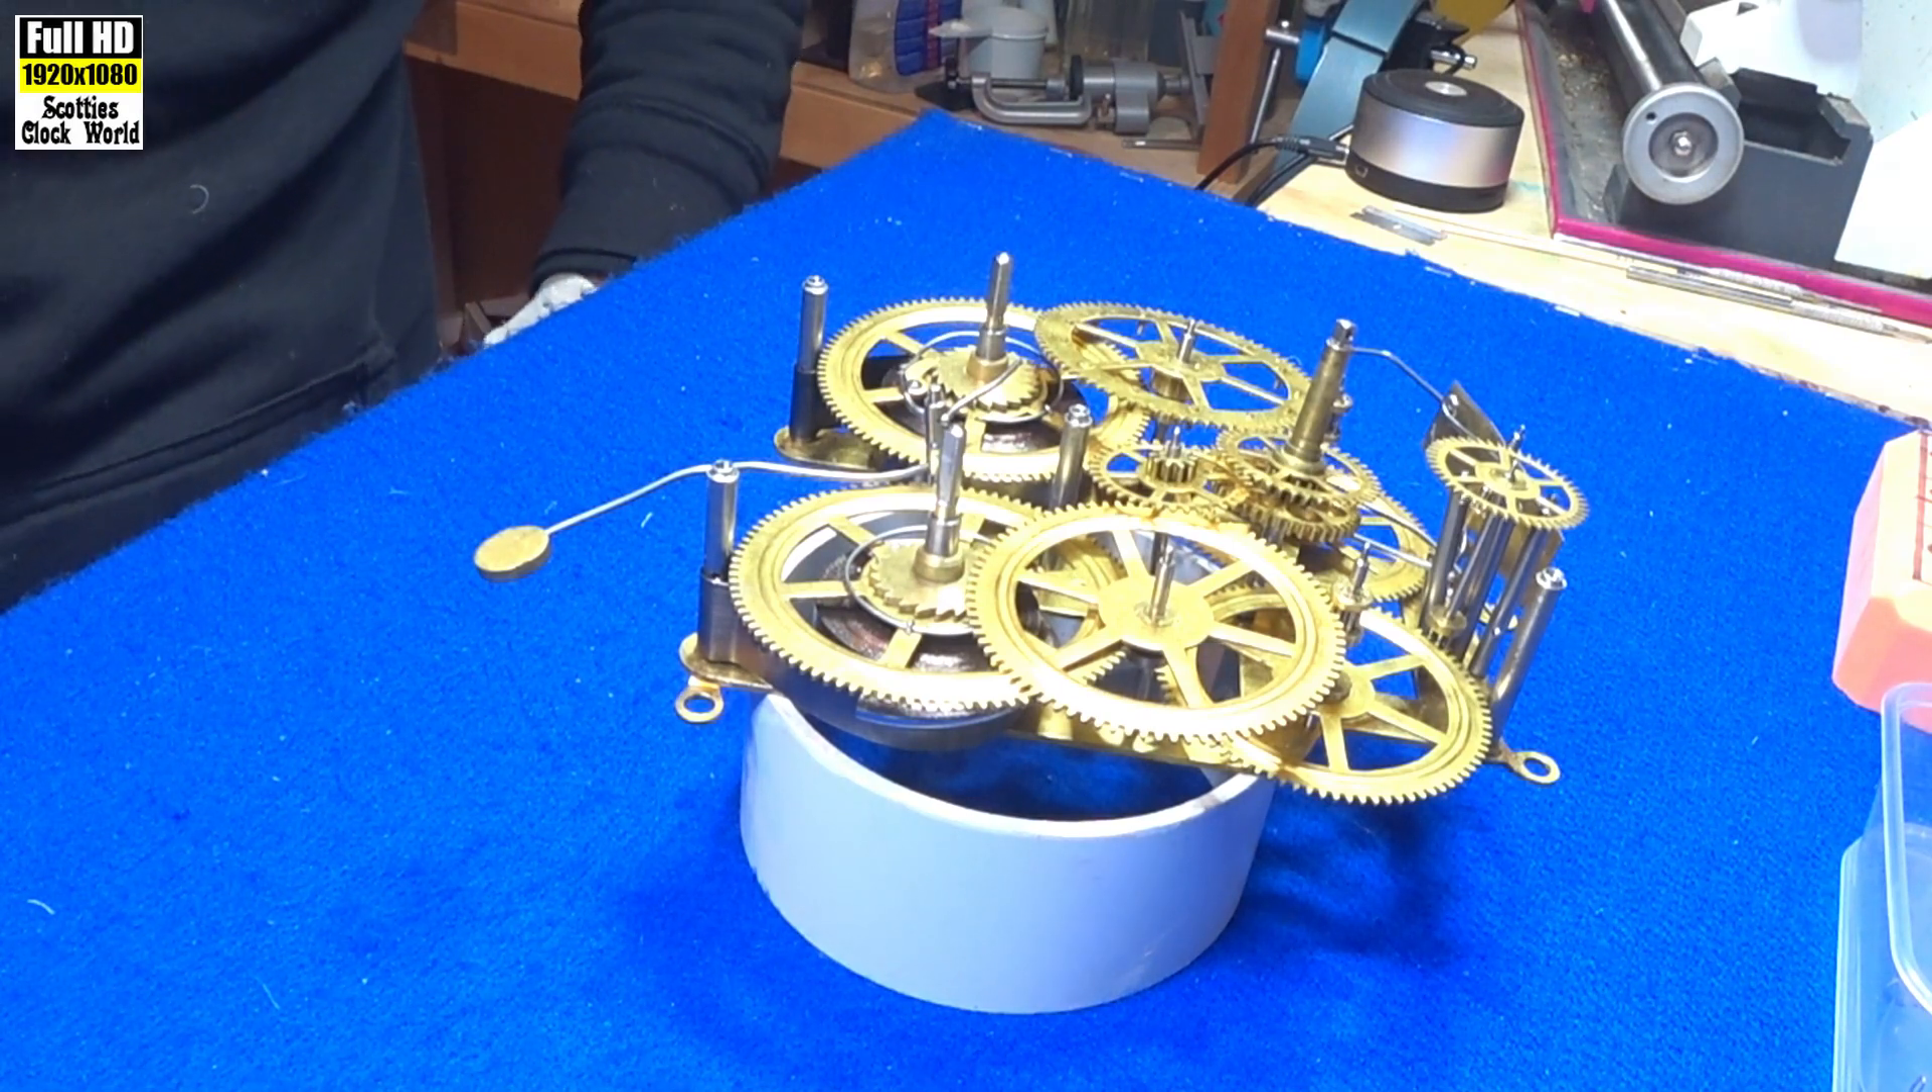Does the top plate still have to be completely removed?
No.